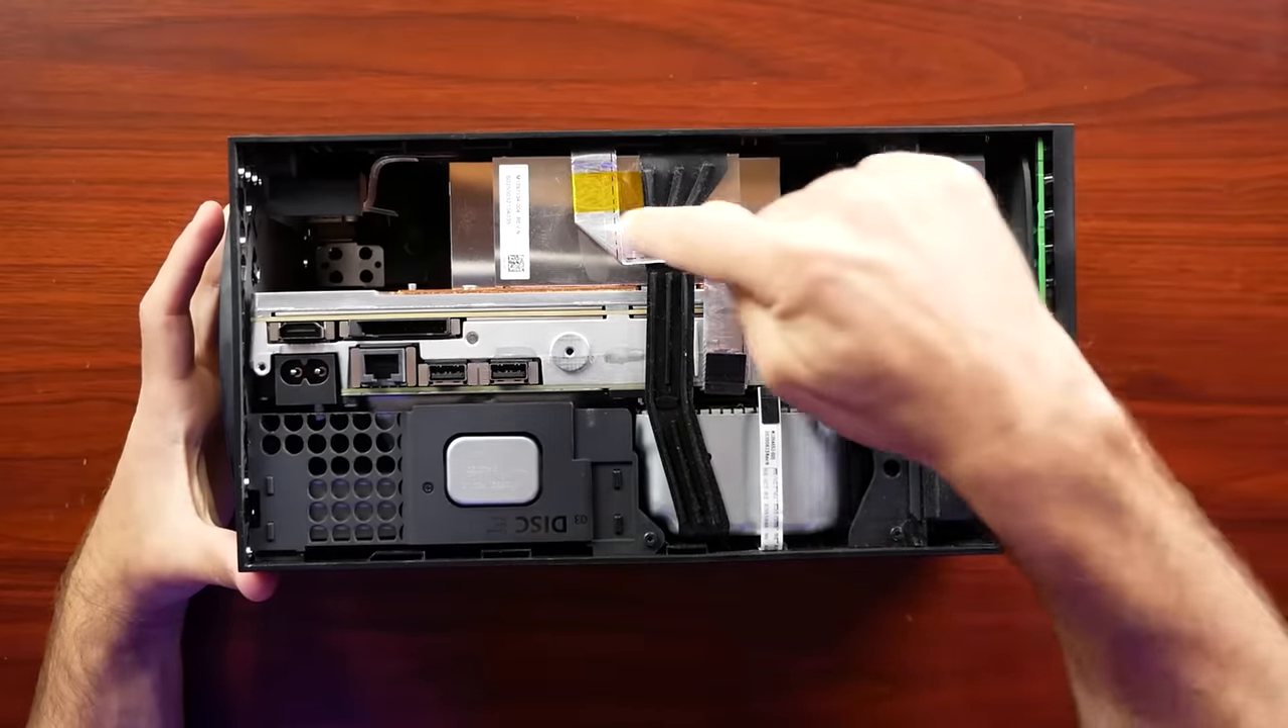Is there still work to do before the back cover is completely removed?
No.